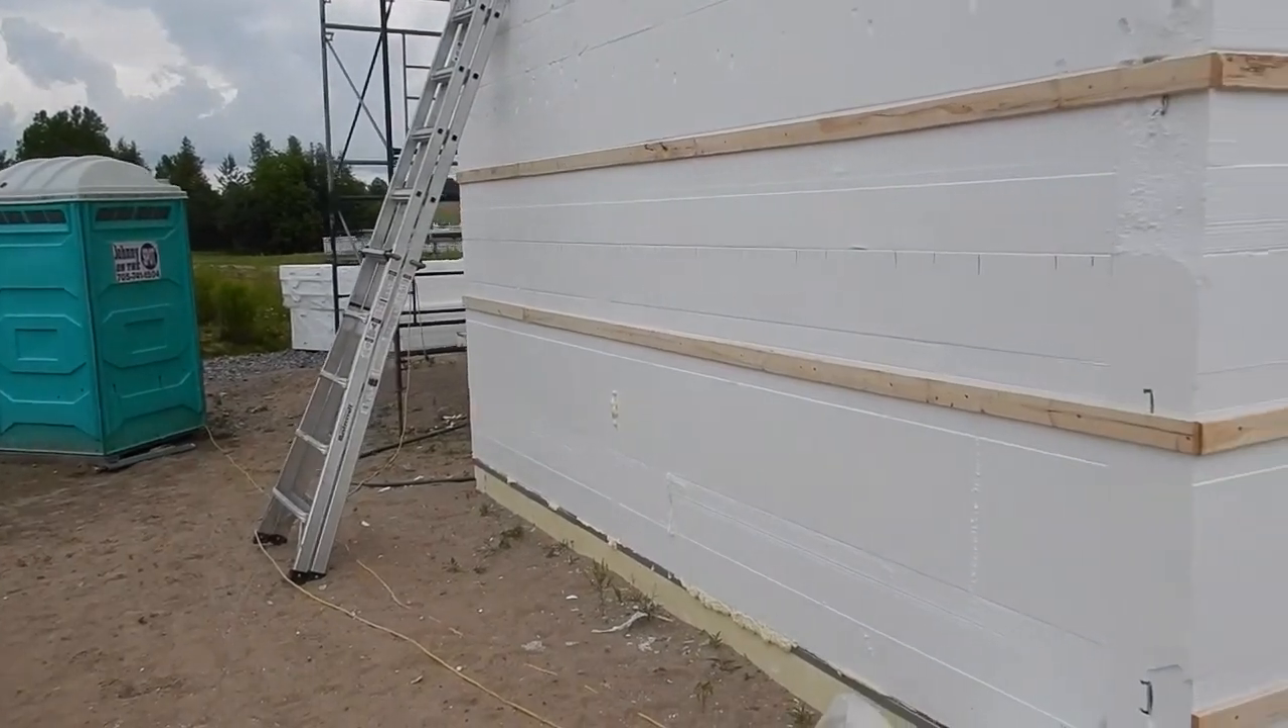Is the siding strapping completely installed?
No.